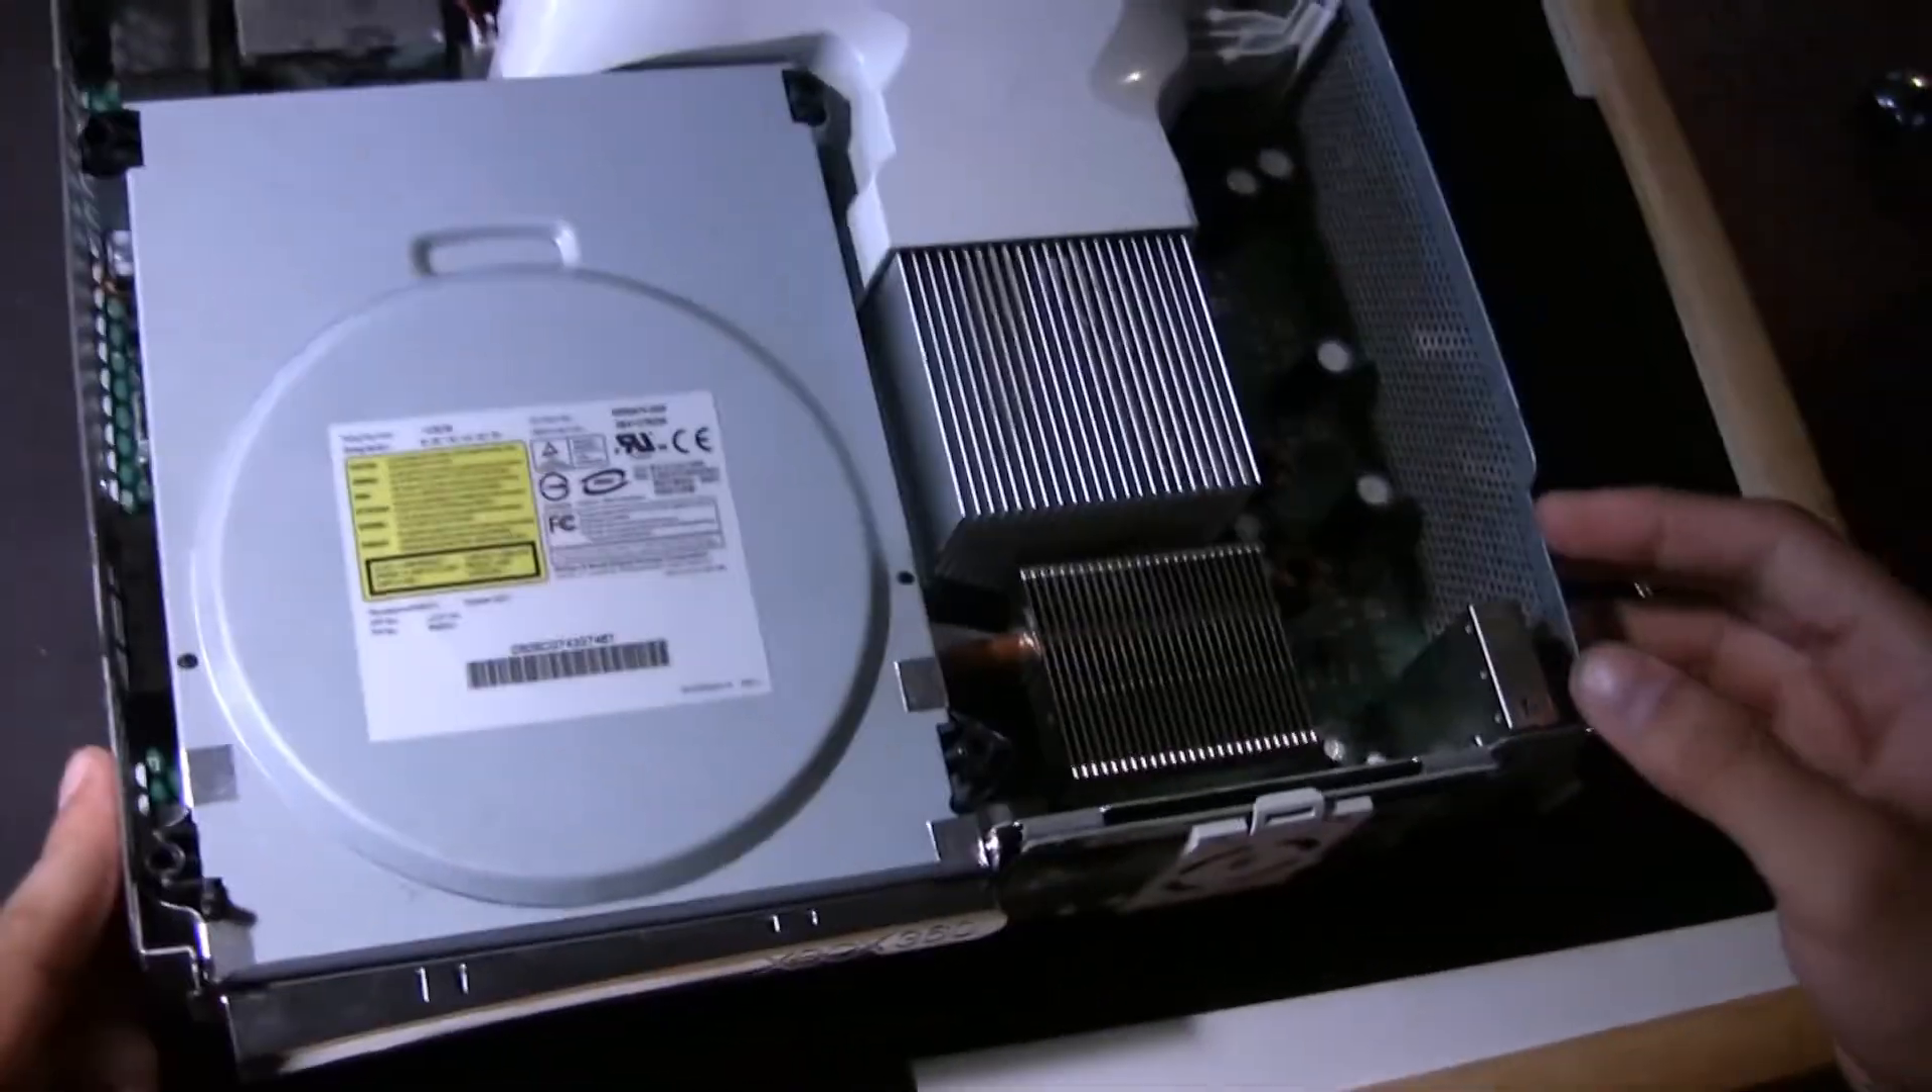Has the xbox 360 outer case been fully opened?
Yes.